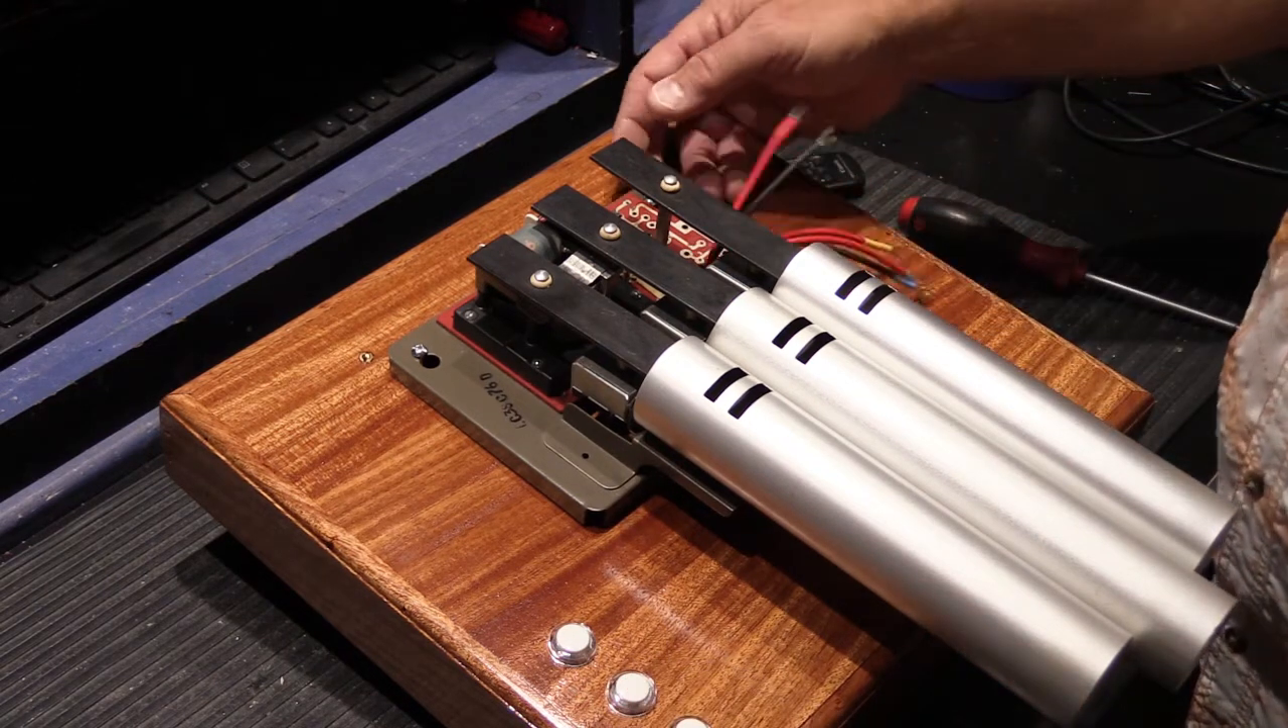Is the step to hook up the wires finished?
No.